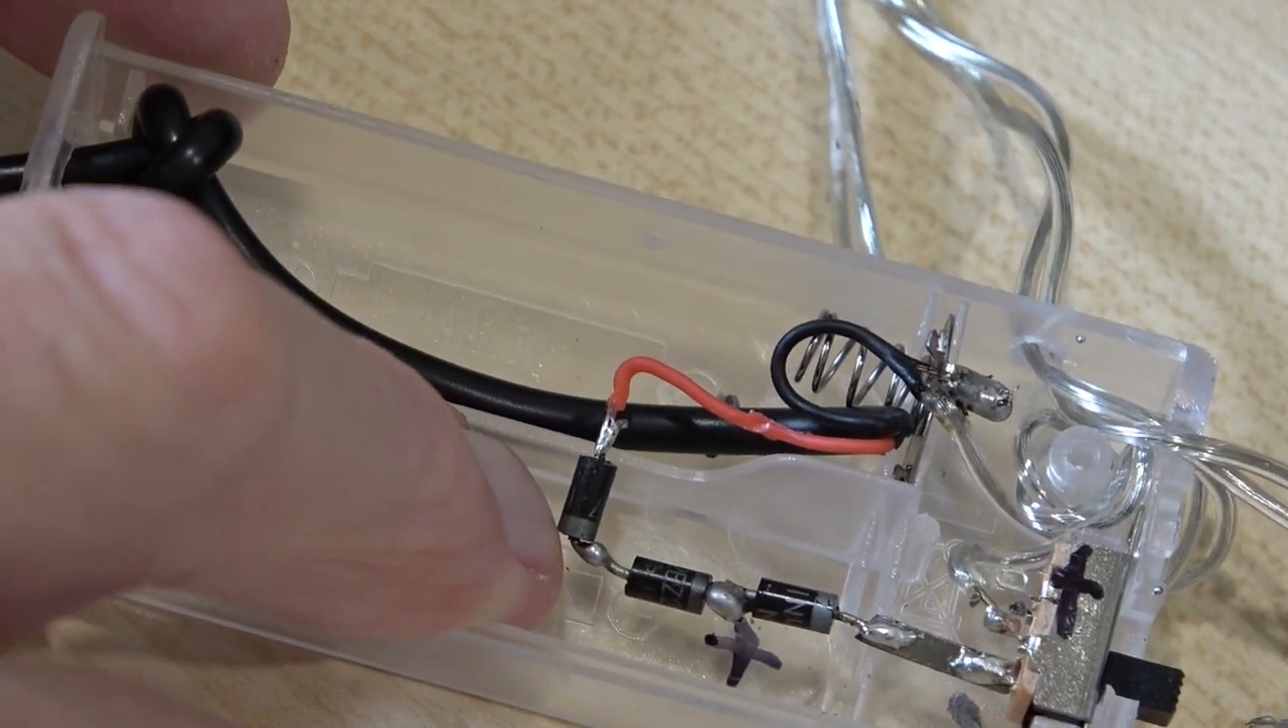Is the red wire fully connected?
Yes.